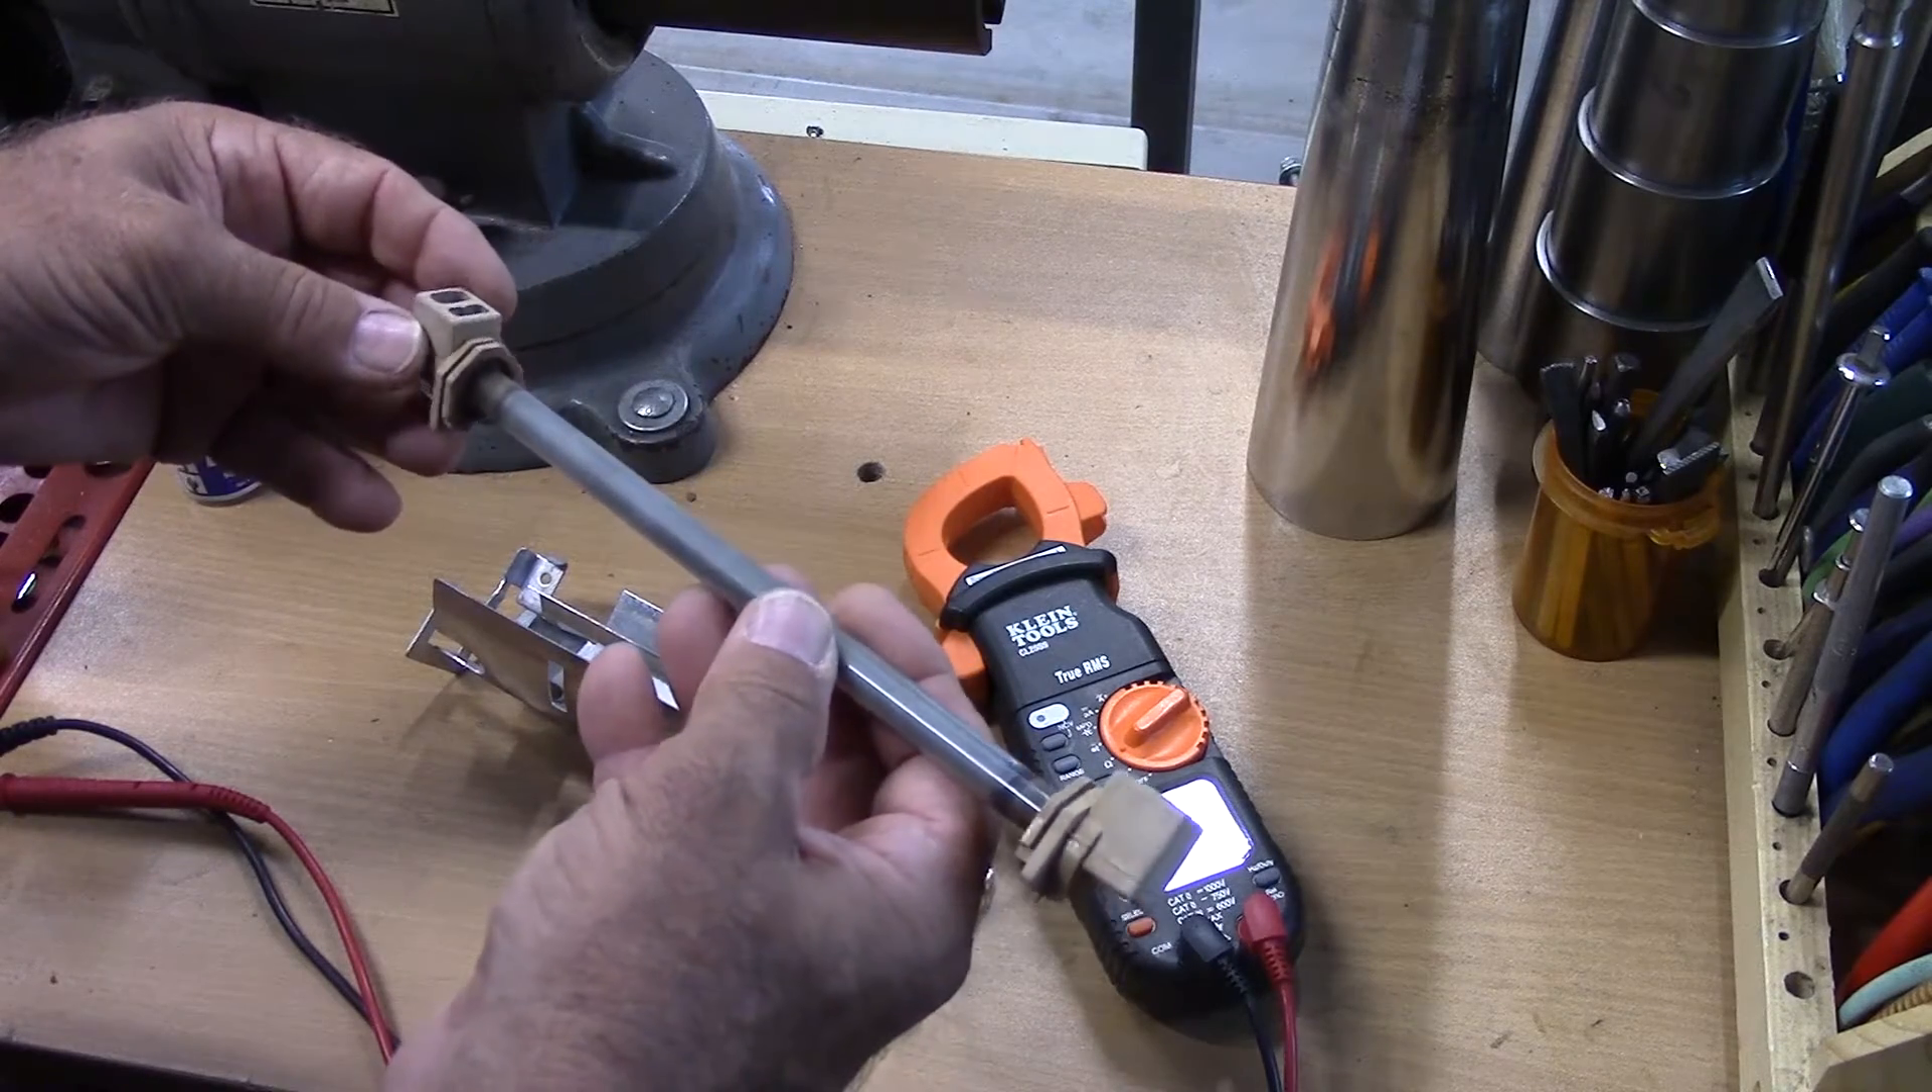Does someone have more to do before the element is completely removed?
No.